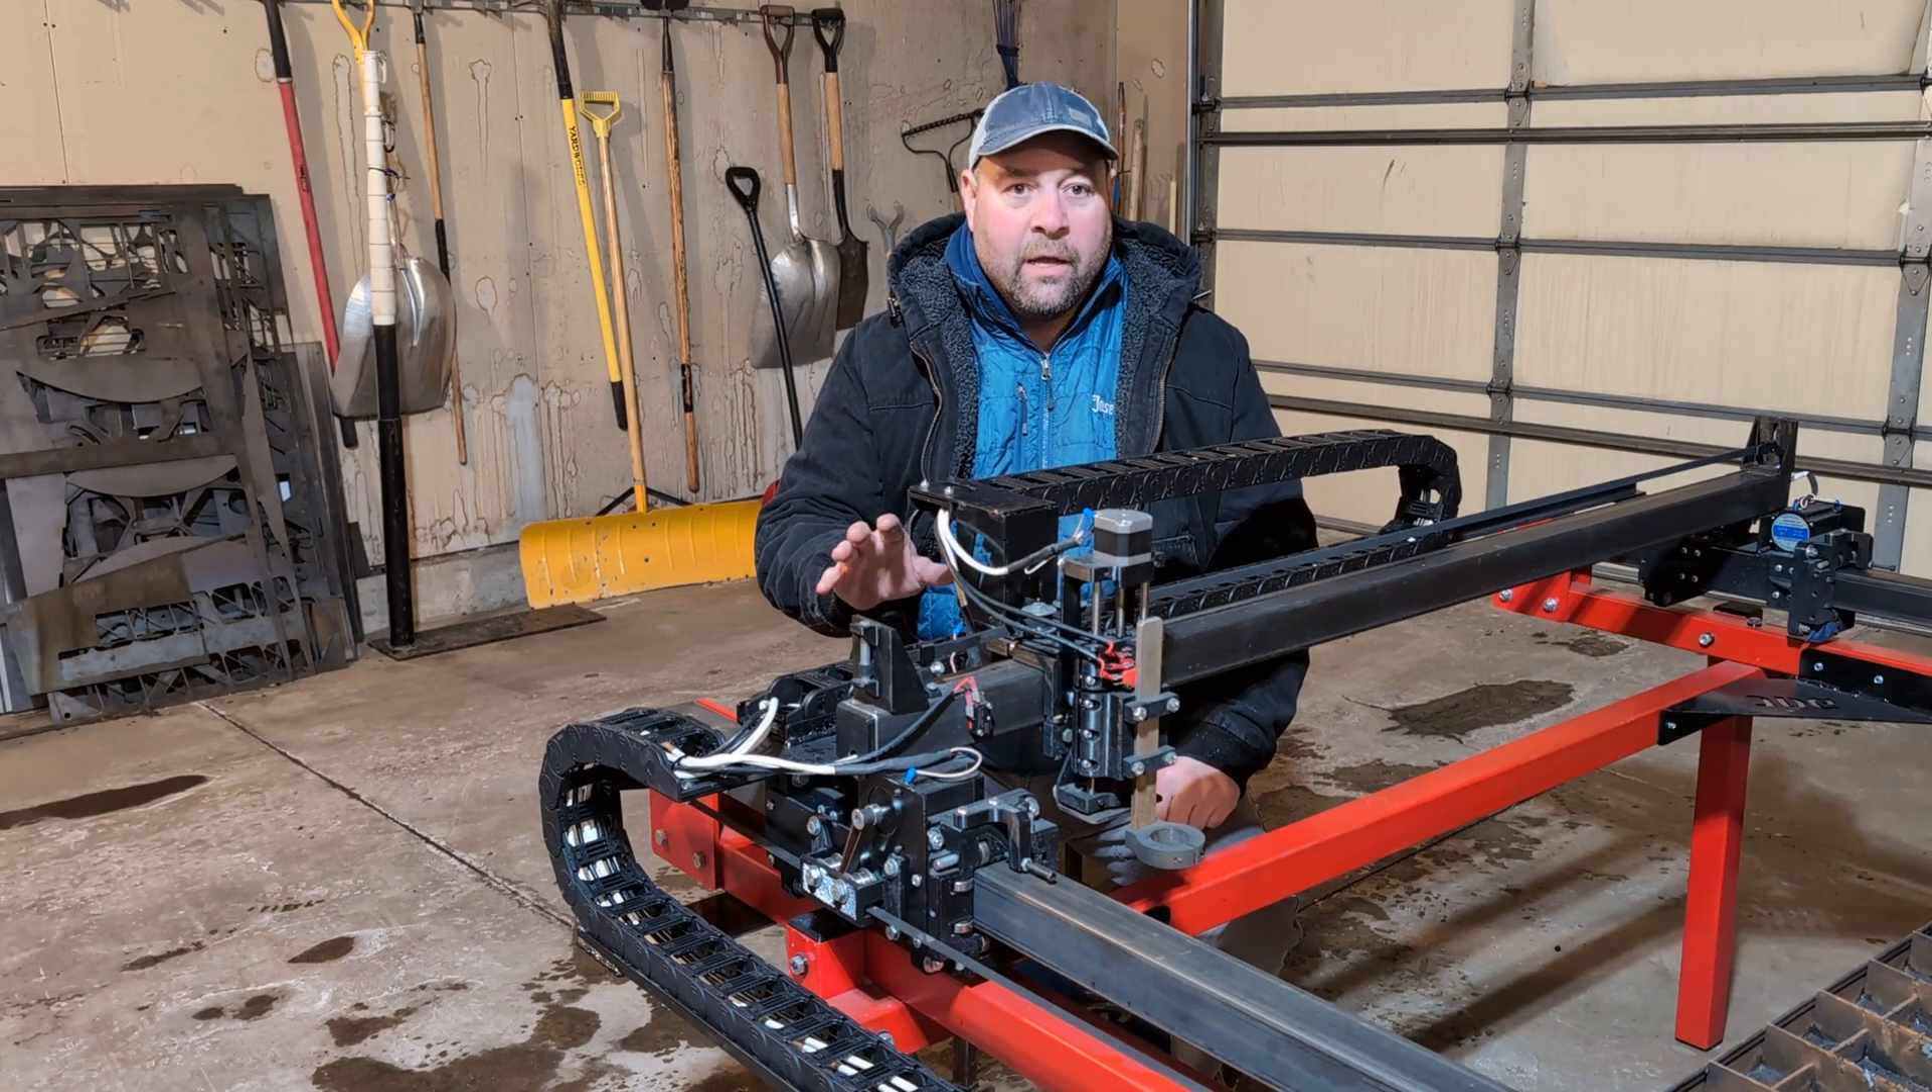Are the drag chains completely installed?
Yes.